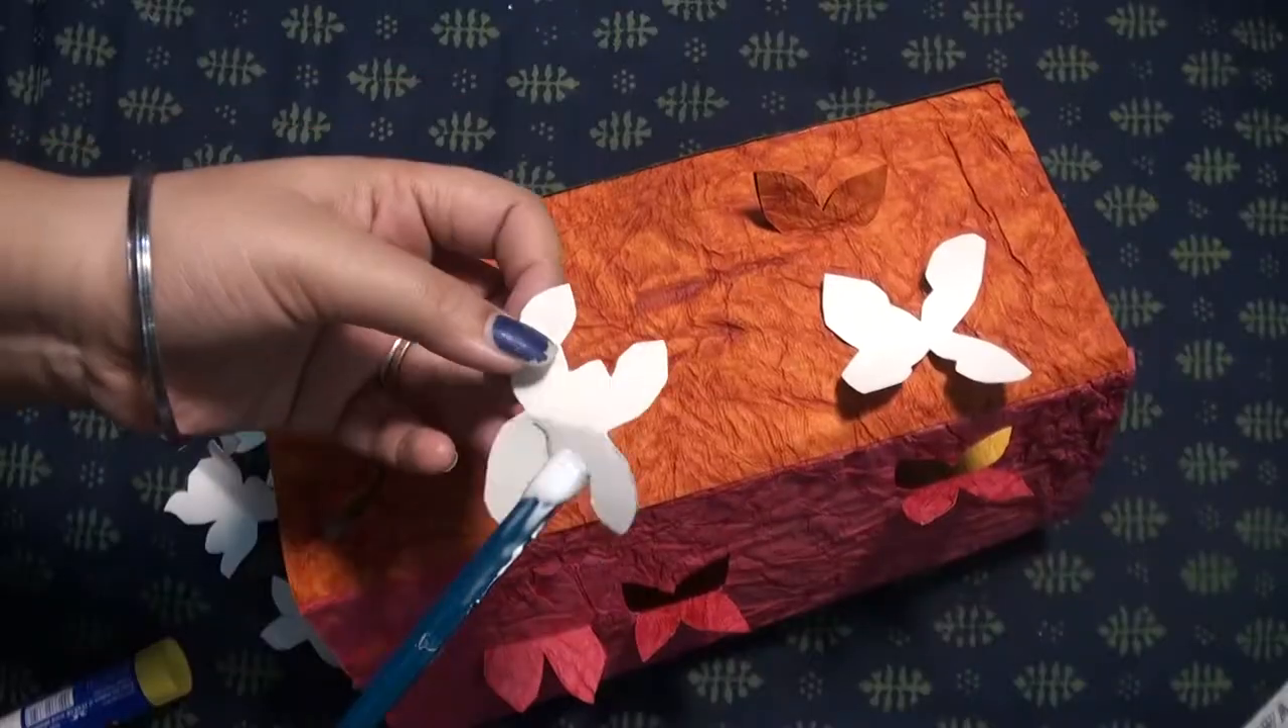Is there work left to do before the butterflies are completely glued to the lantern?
Yes.